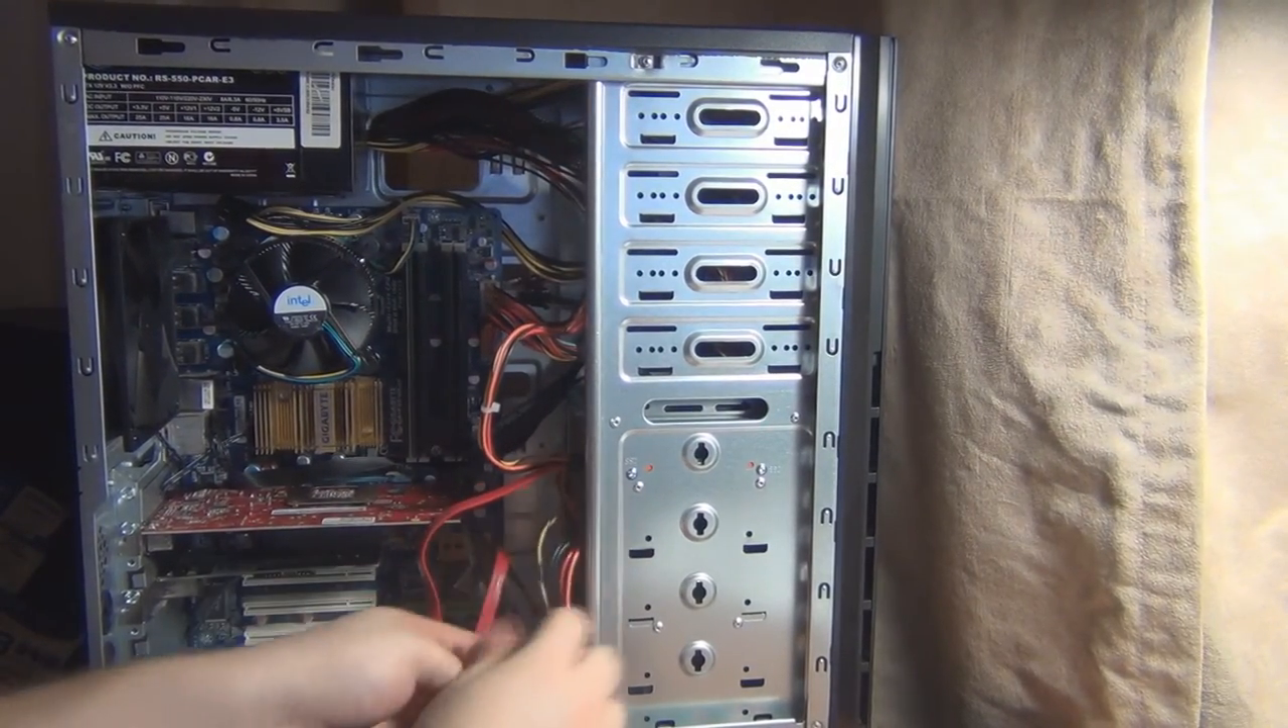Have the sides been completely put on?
No.